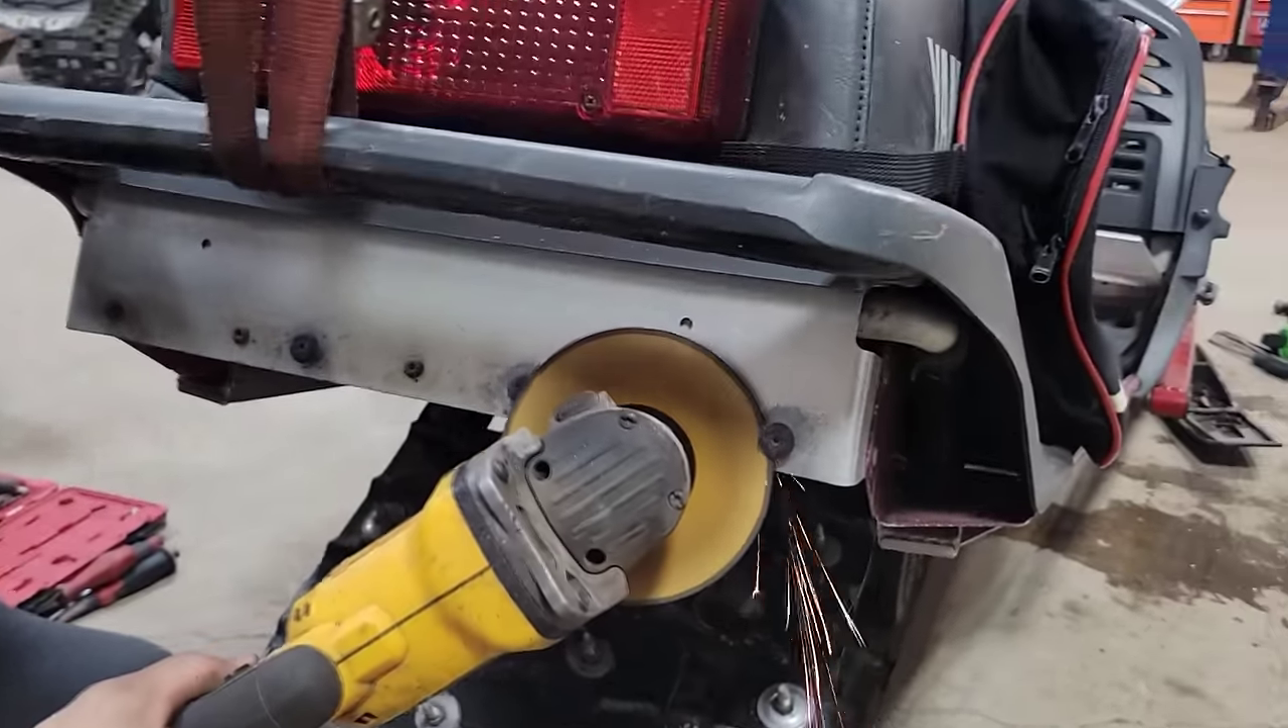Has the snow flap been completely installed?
No.